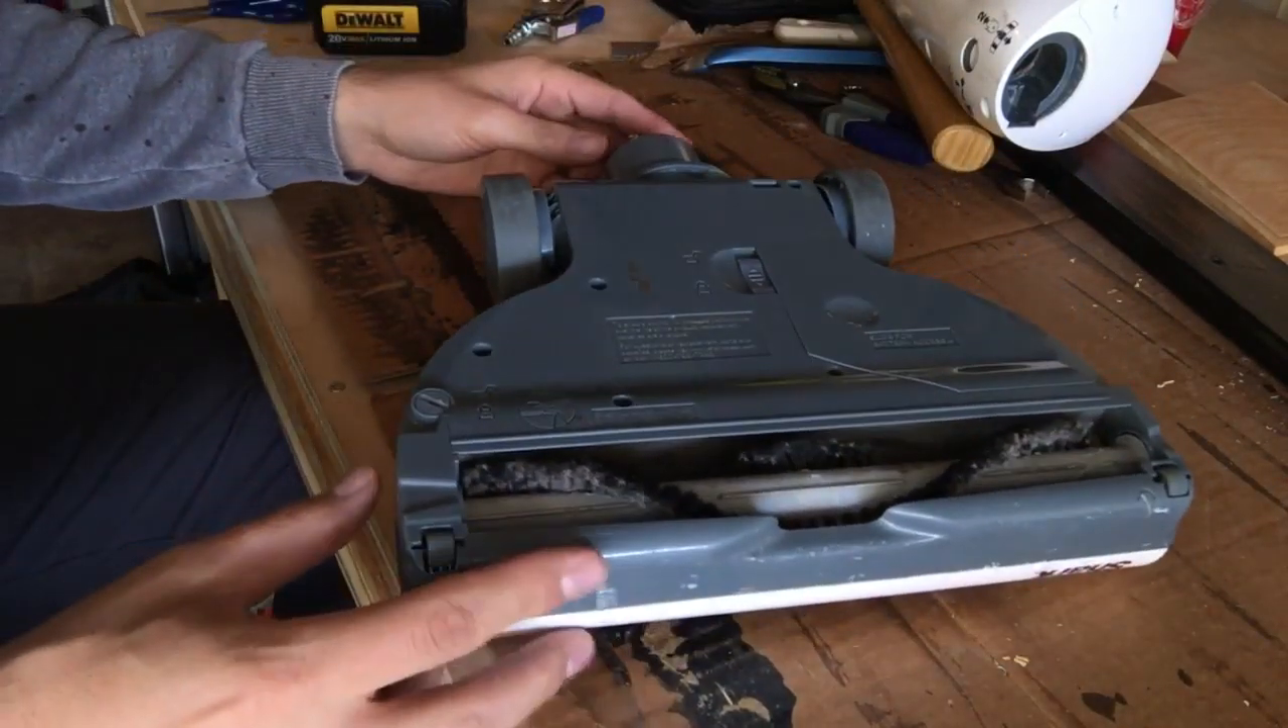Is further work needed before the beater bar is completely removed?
Yes.